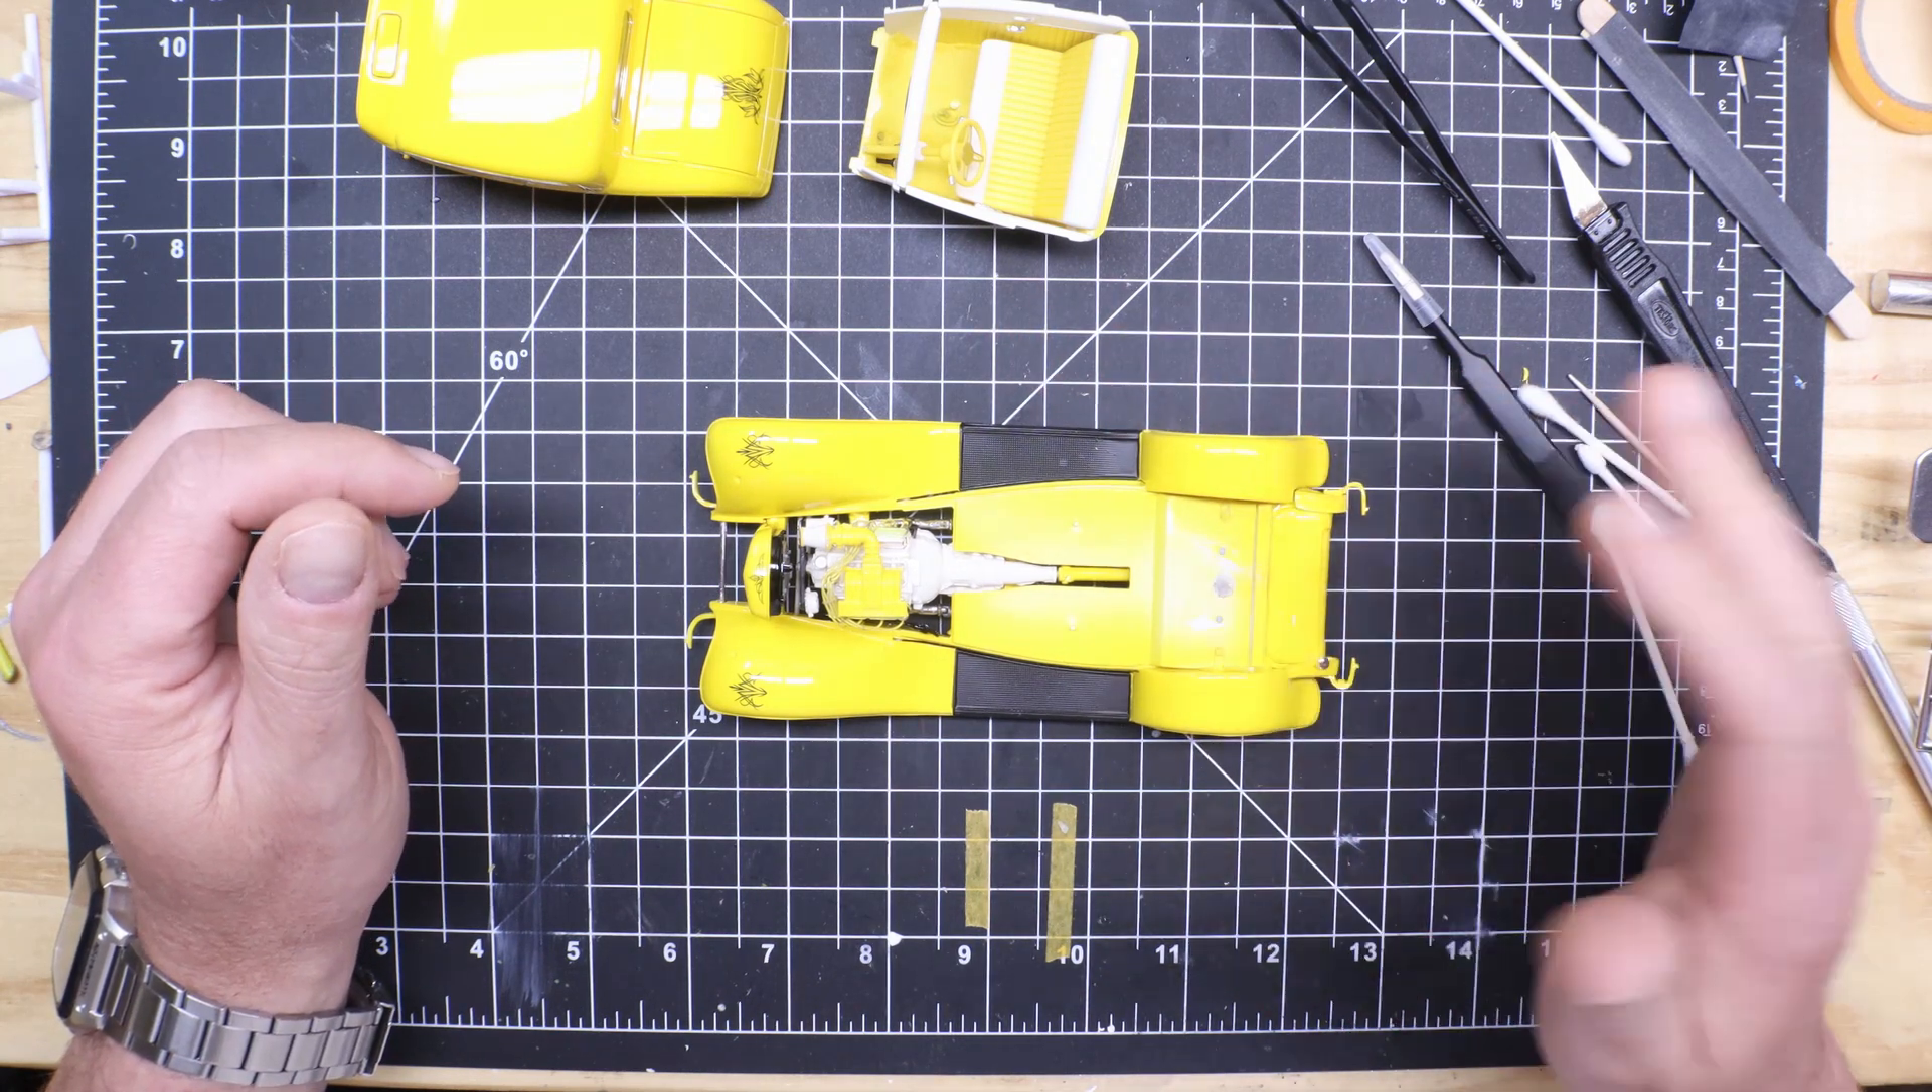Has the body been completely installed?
No.